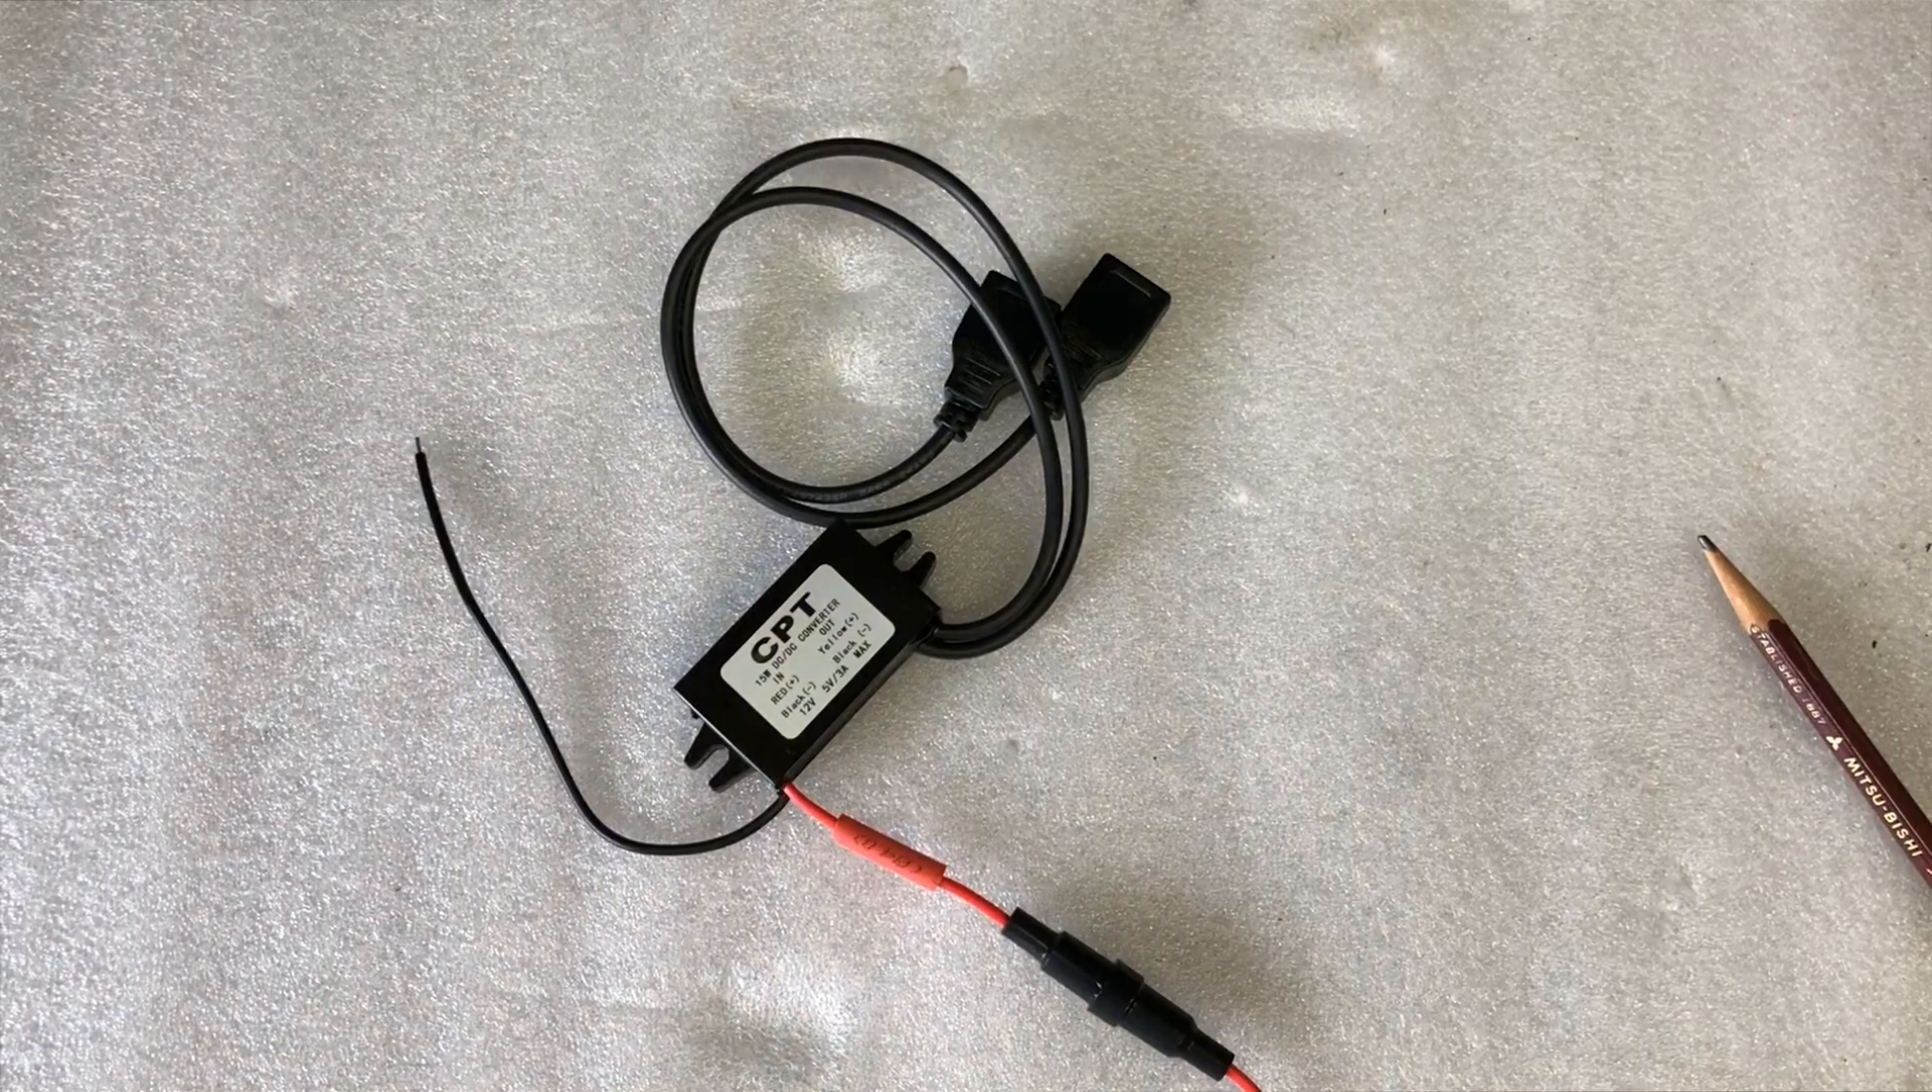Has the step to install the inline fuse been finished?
Yes.